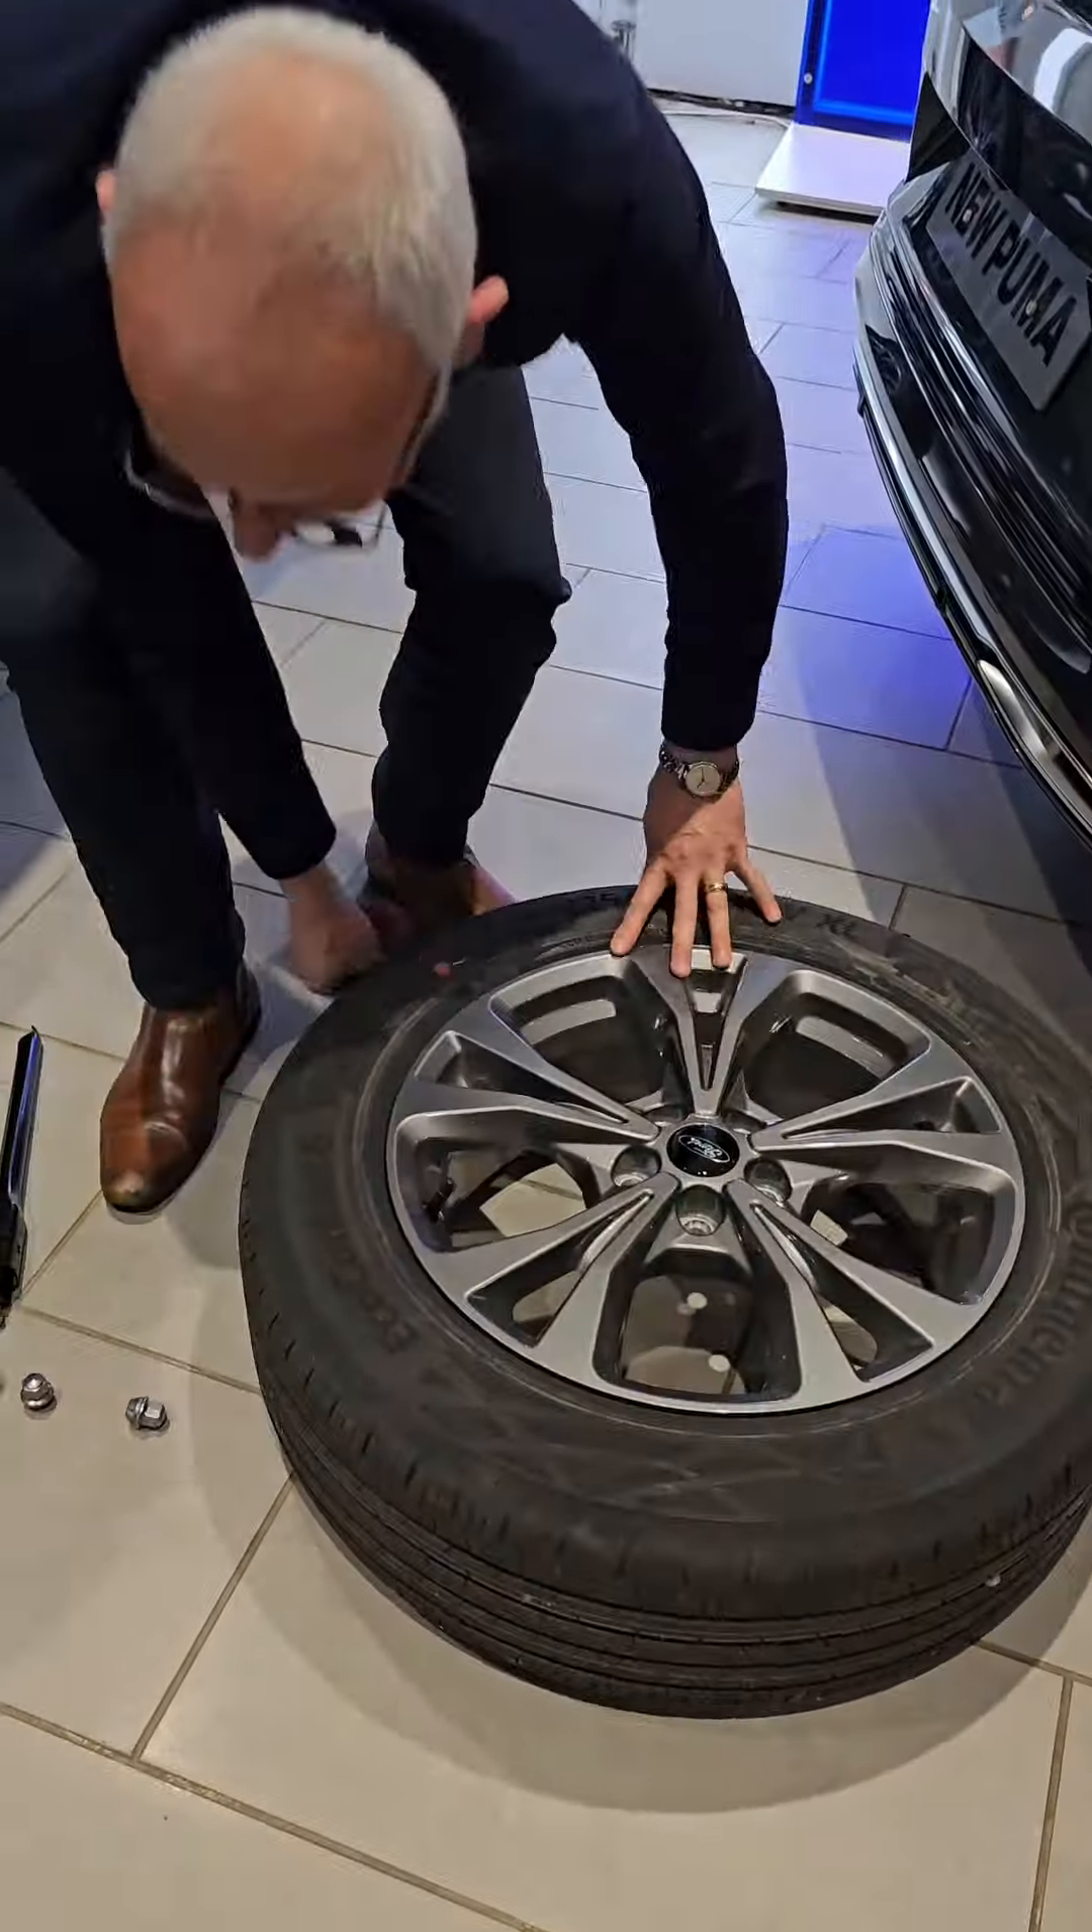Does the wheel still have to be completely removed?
No.